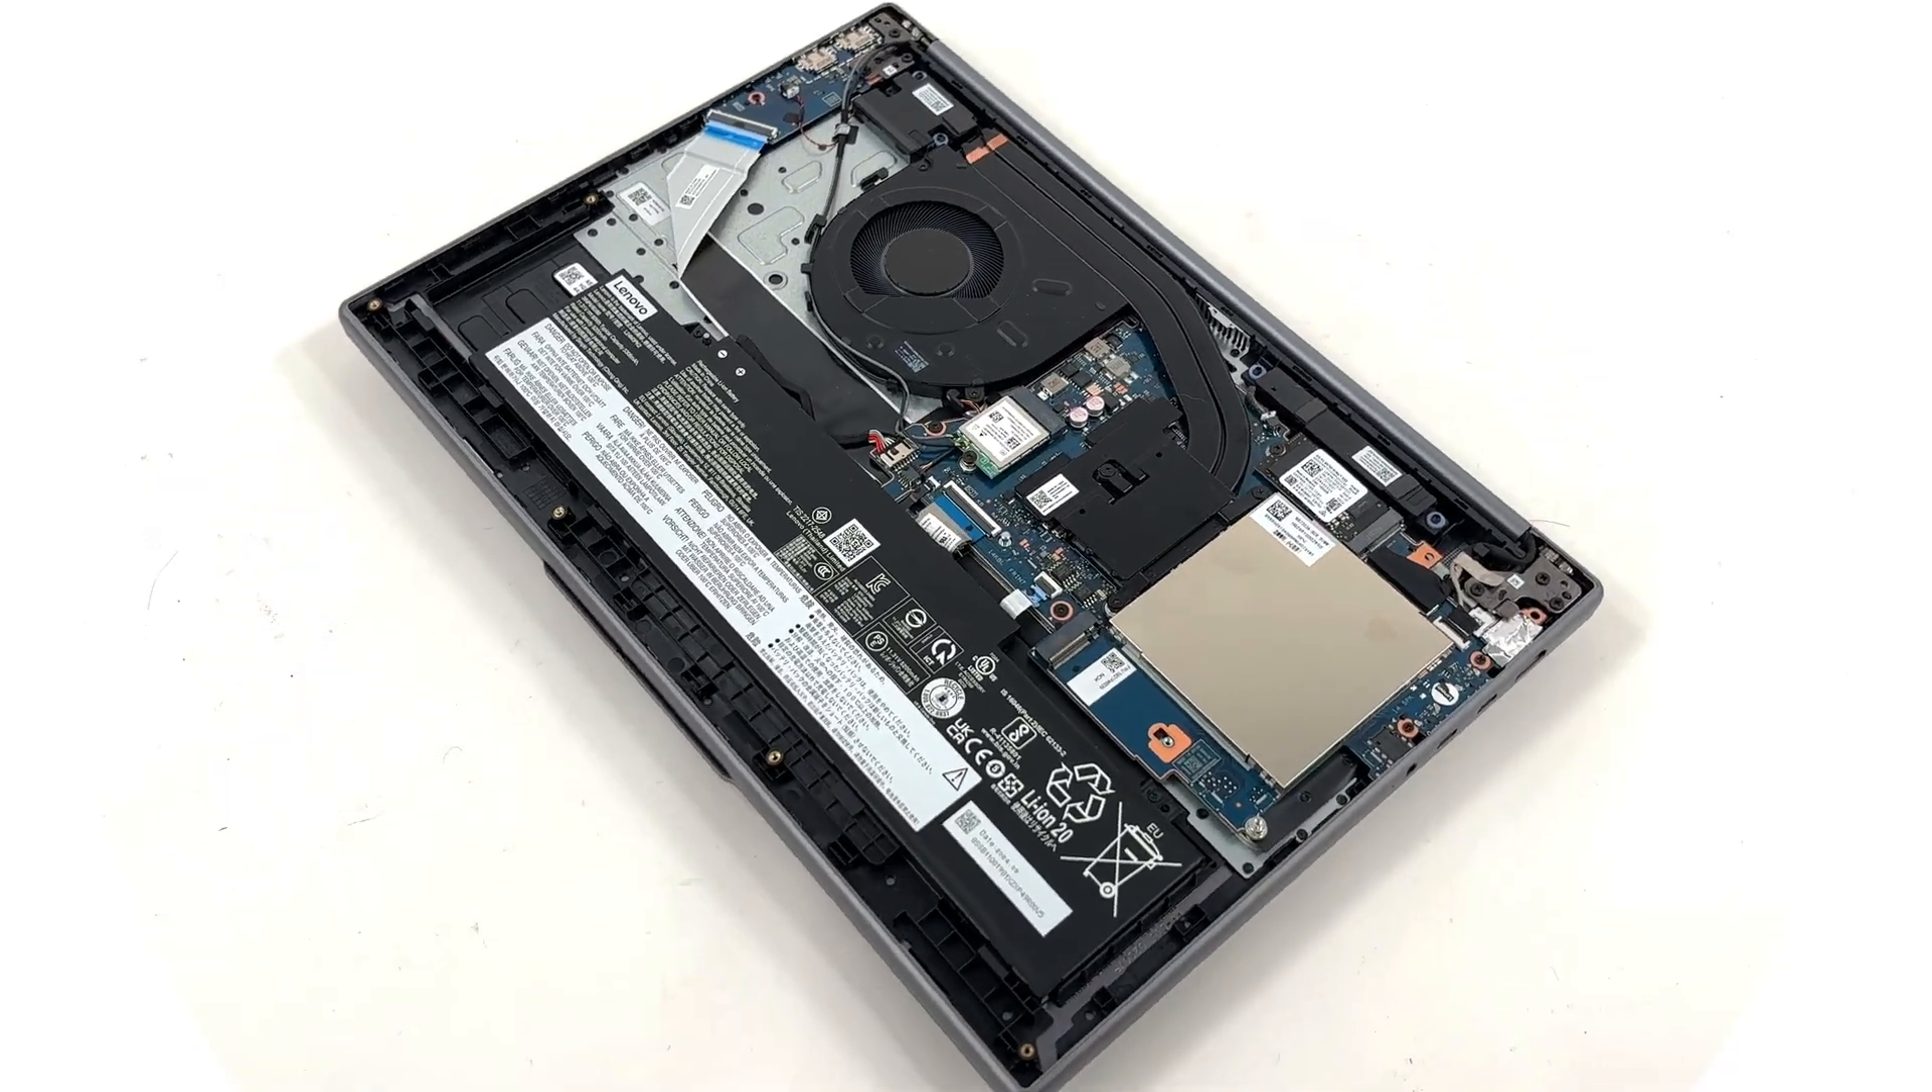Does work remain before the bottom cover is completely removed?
No.